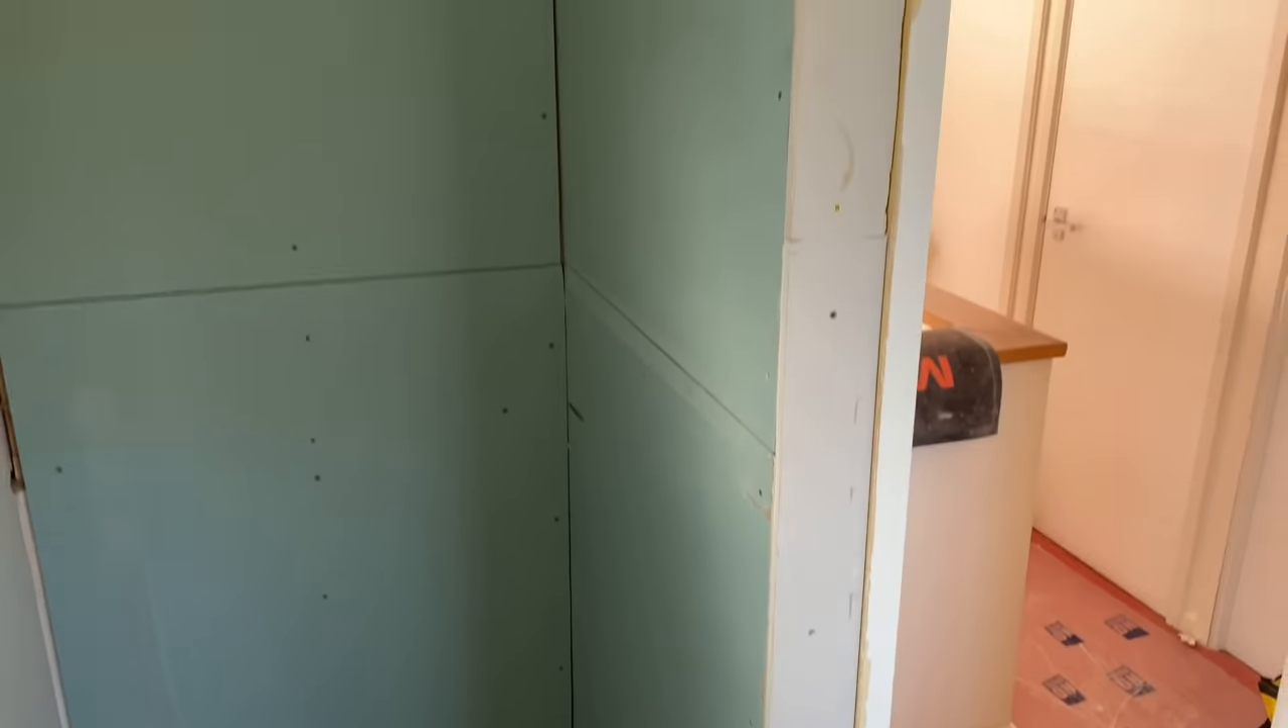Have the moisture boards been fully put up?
Yes.